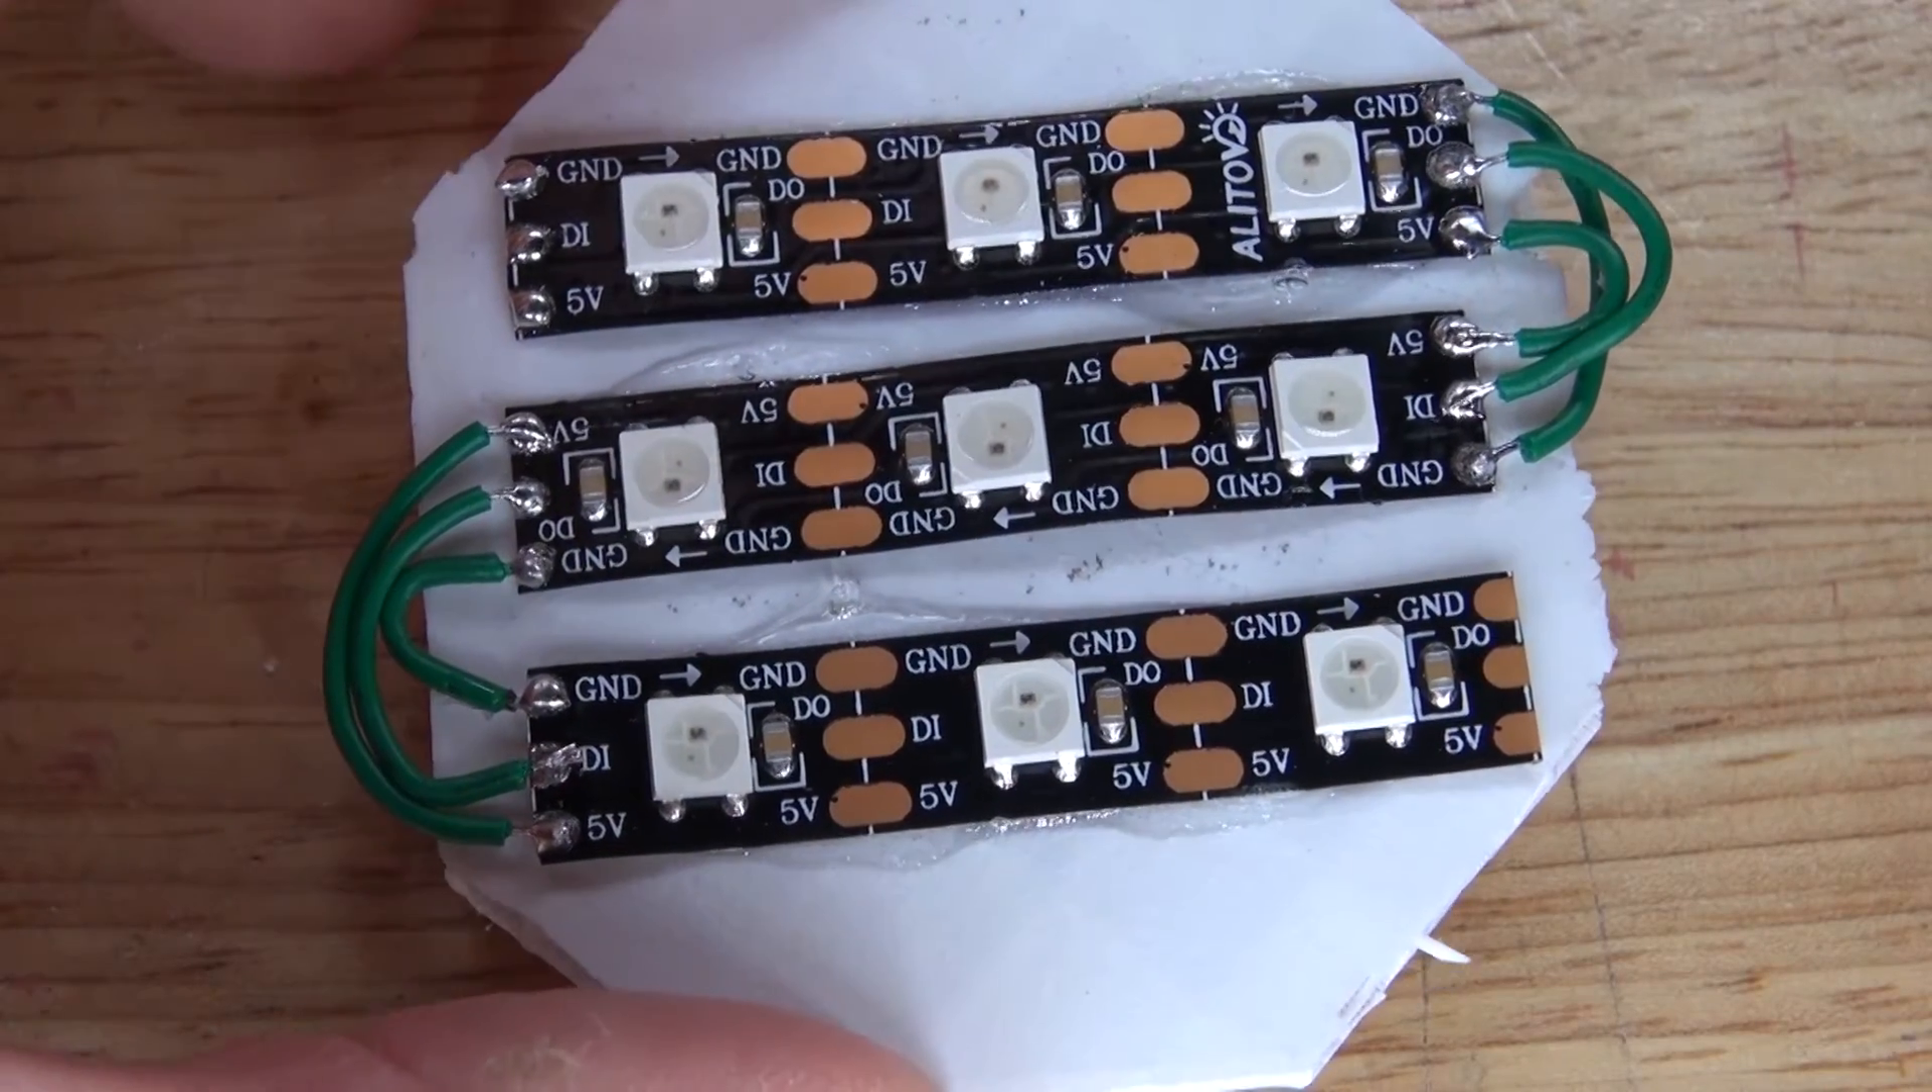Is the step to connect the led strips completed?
Yes.